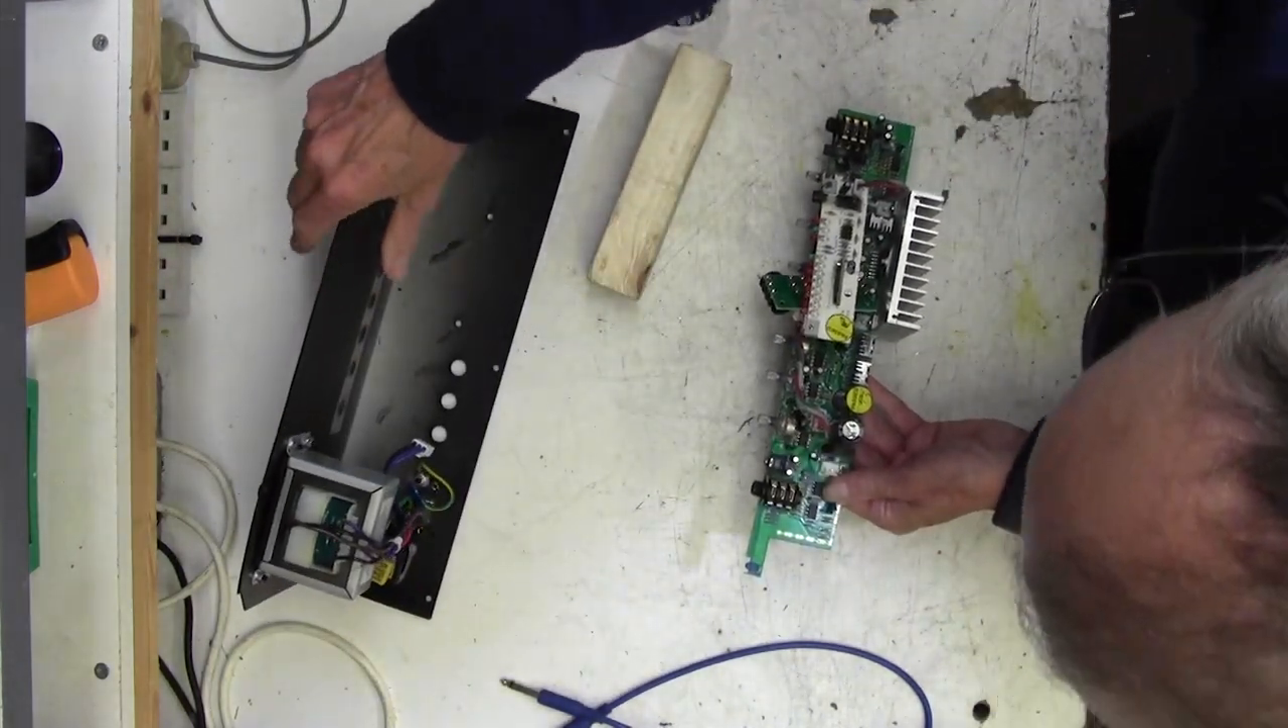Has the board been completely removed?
Yes.